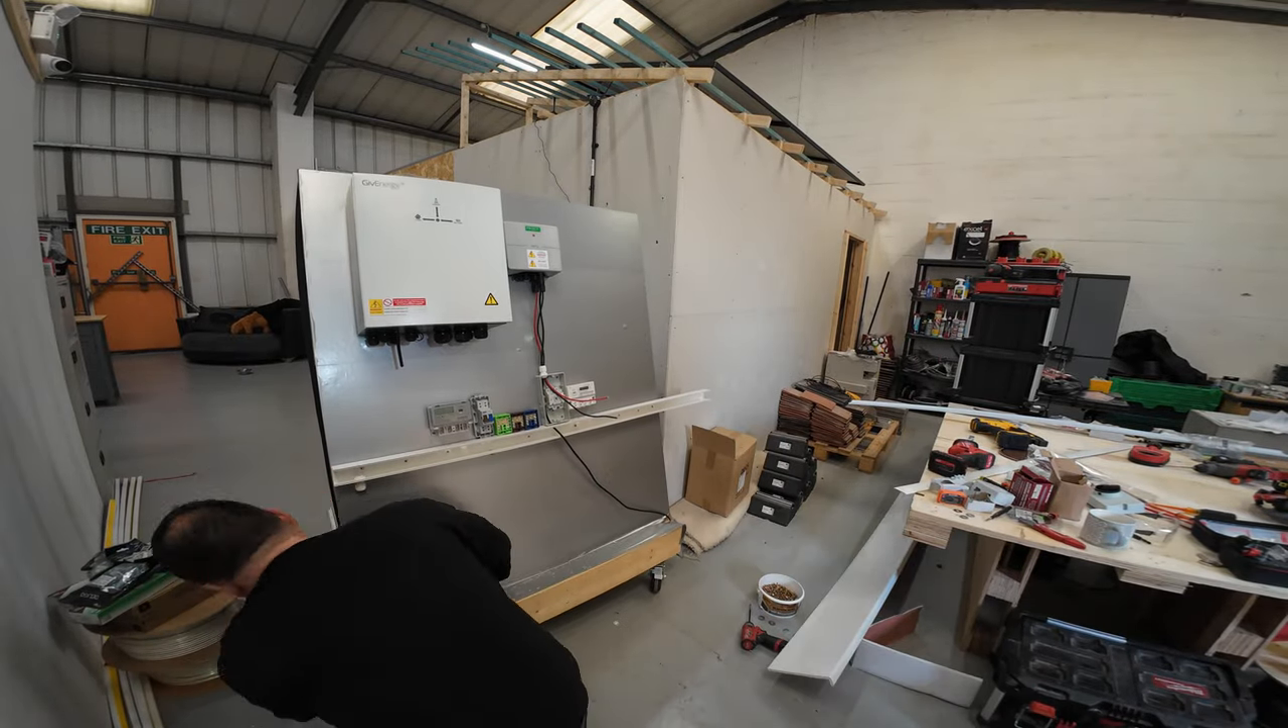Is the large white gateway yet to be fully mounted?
No.